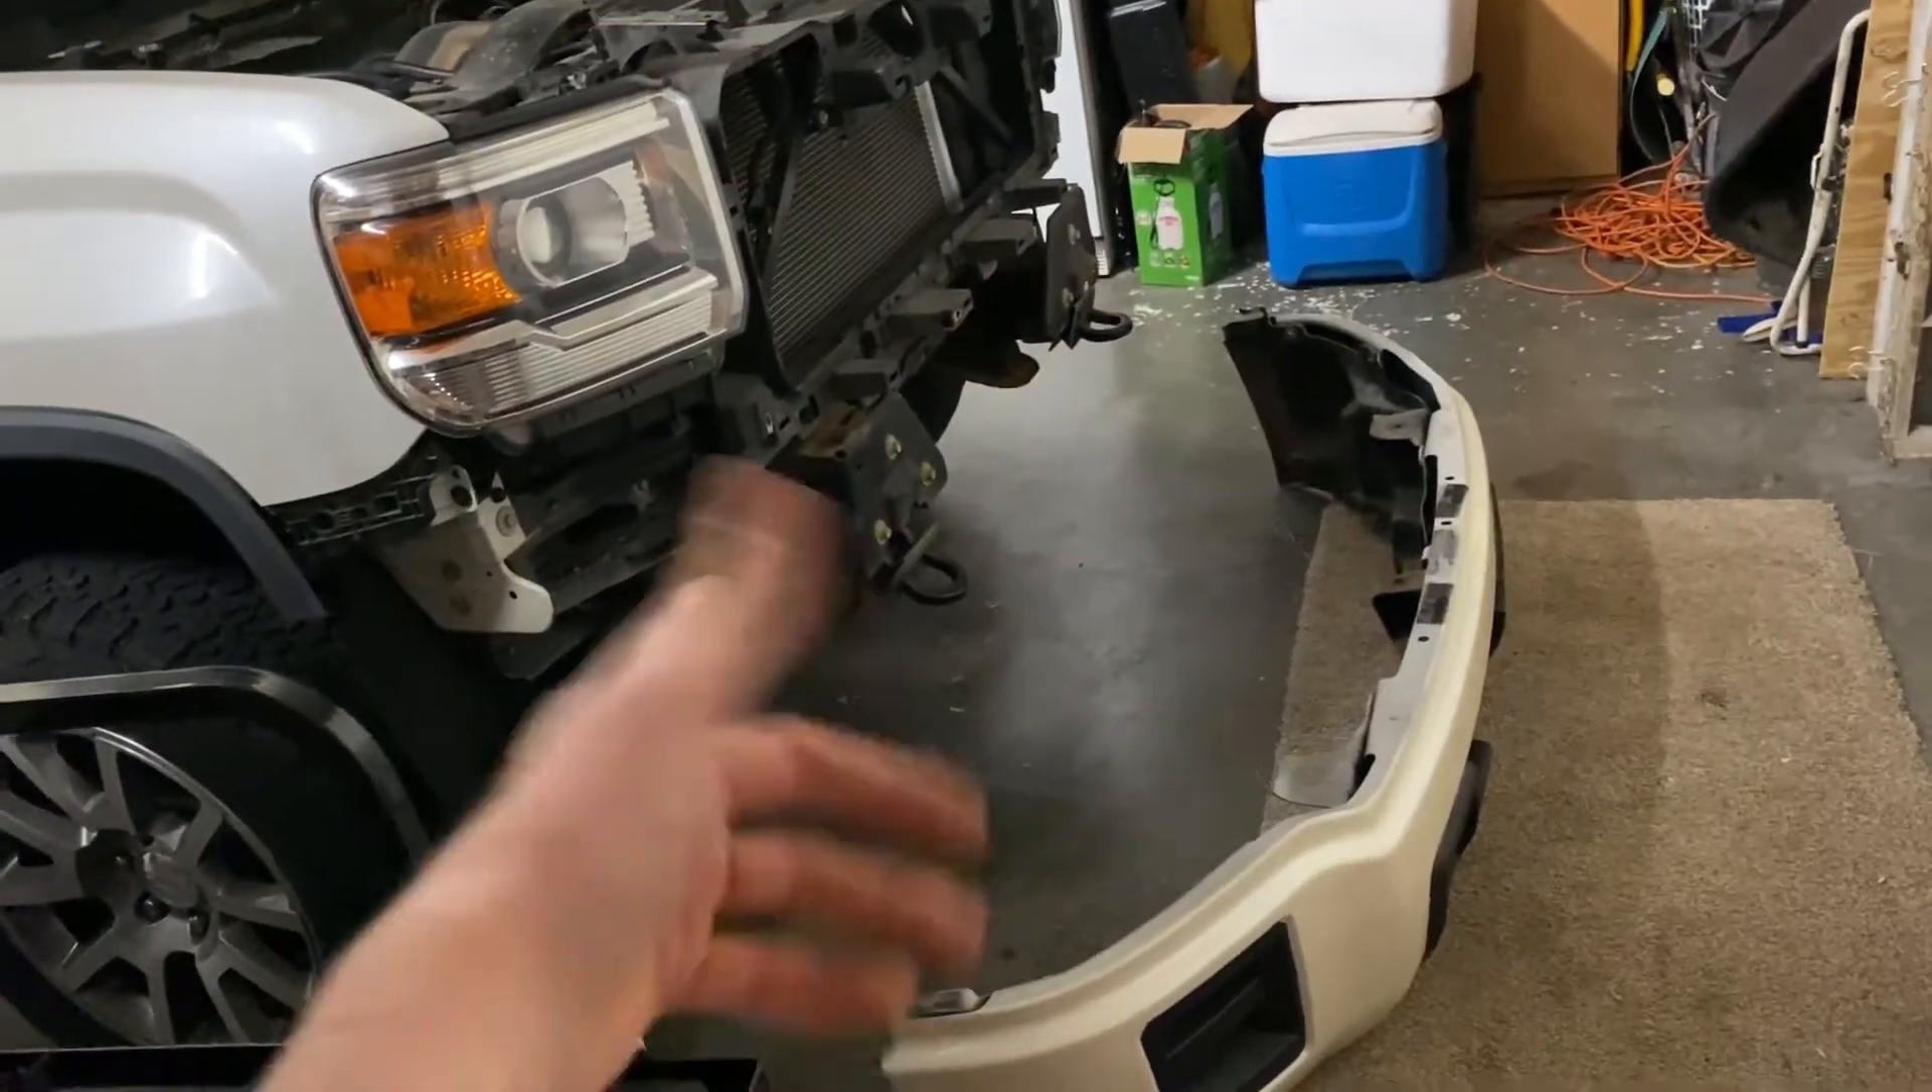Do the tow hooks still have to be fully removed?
Yes.